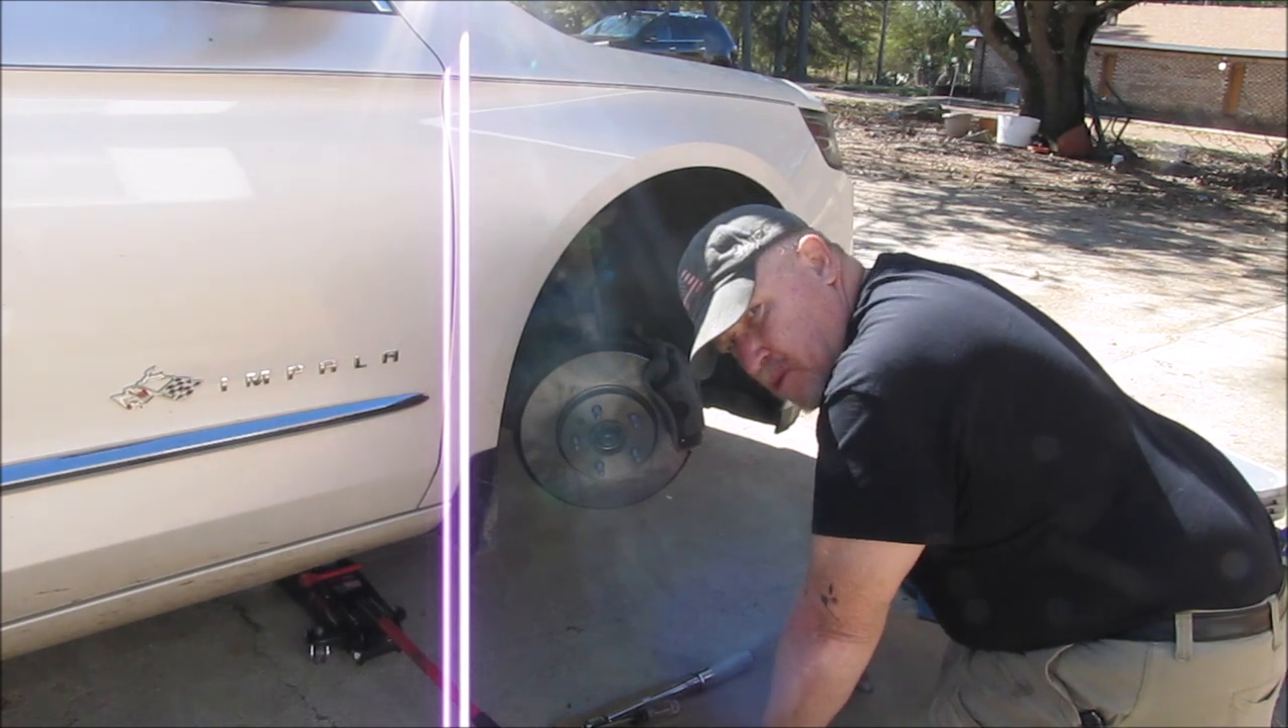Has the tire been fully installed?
No.